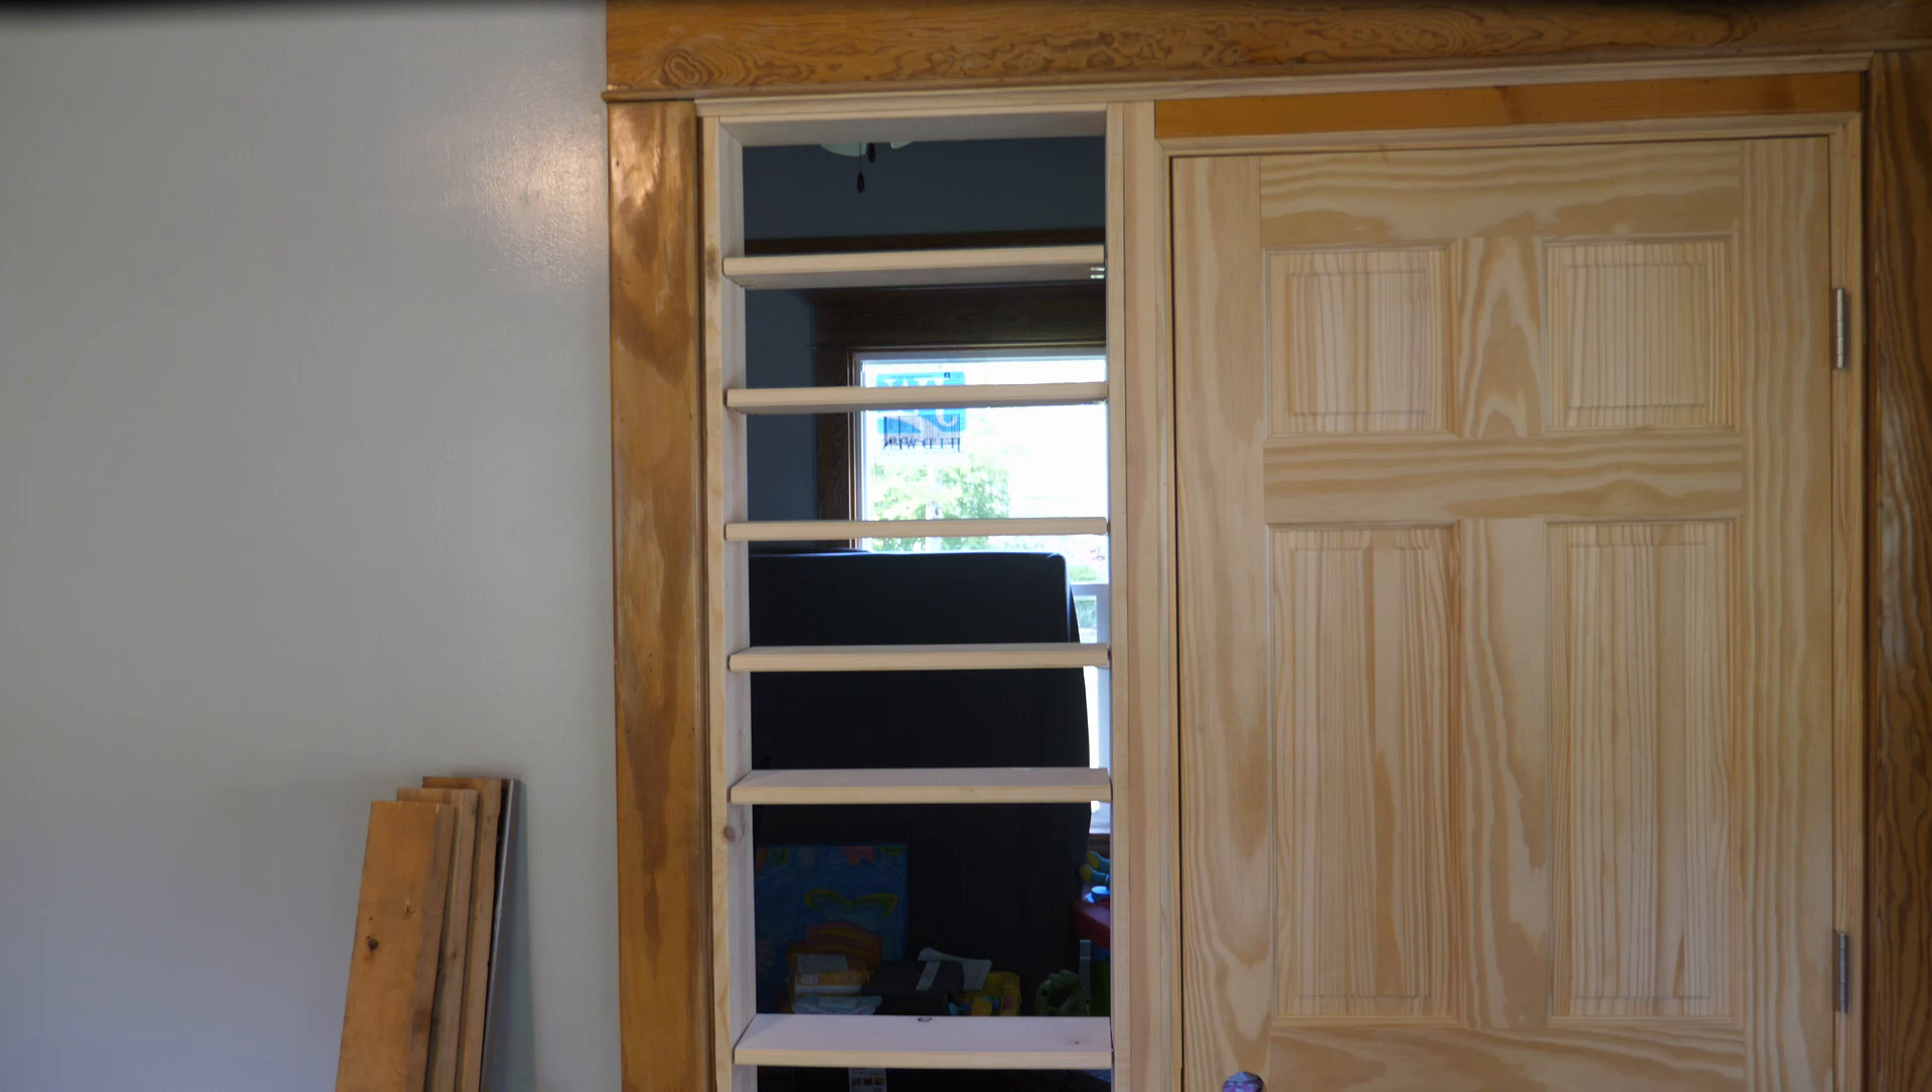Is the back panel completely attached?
No.